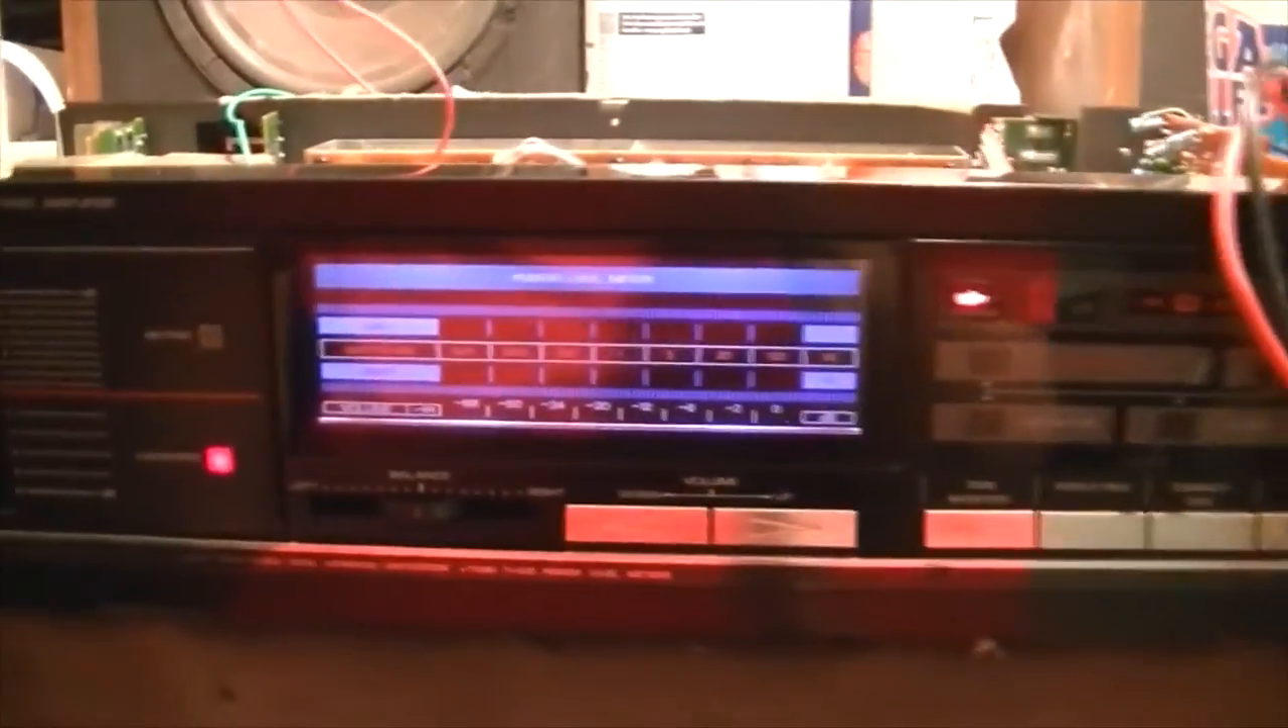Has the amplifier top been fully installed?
No.